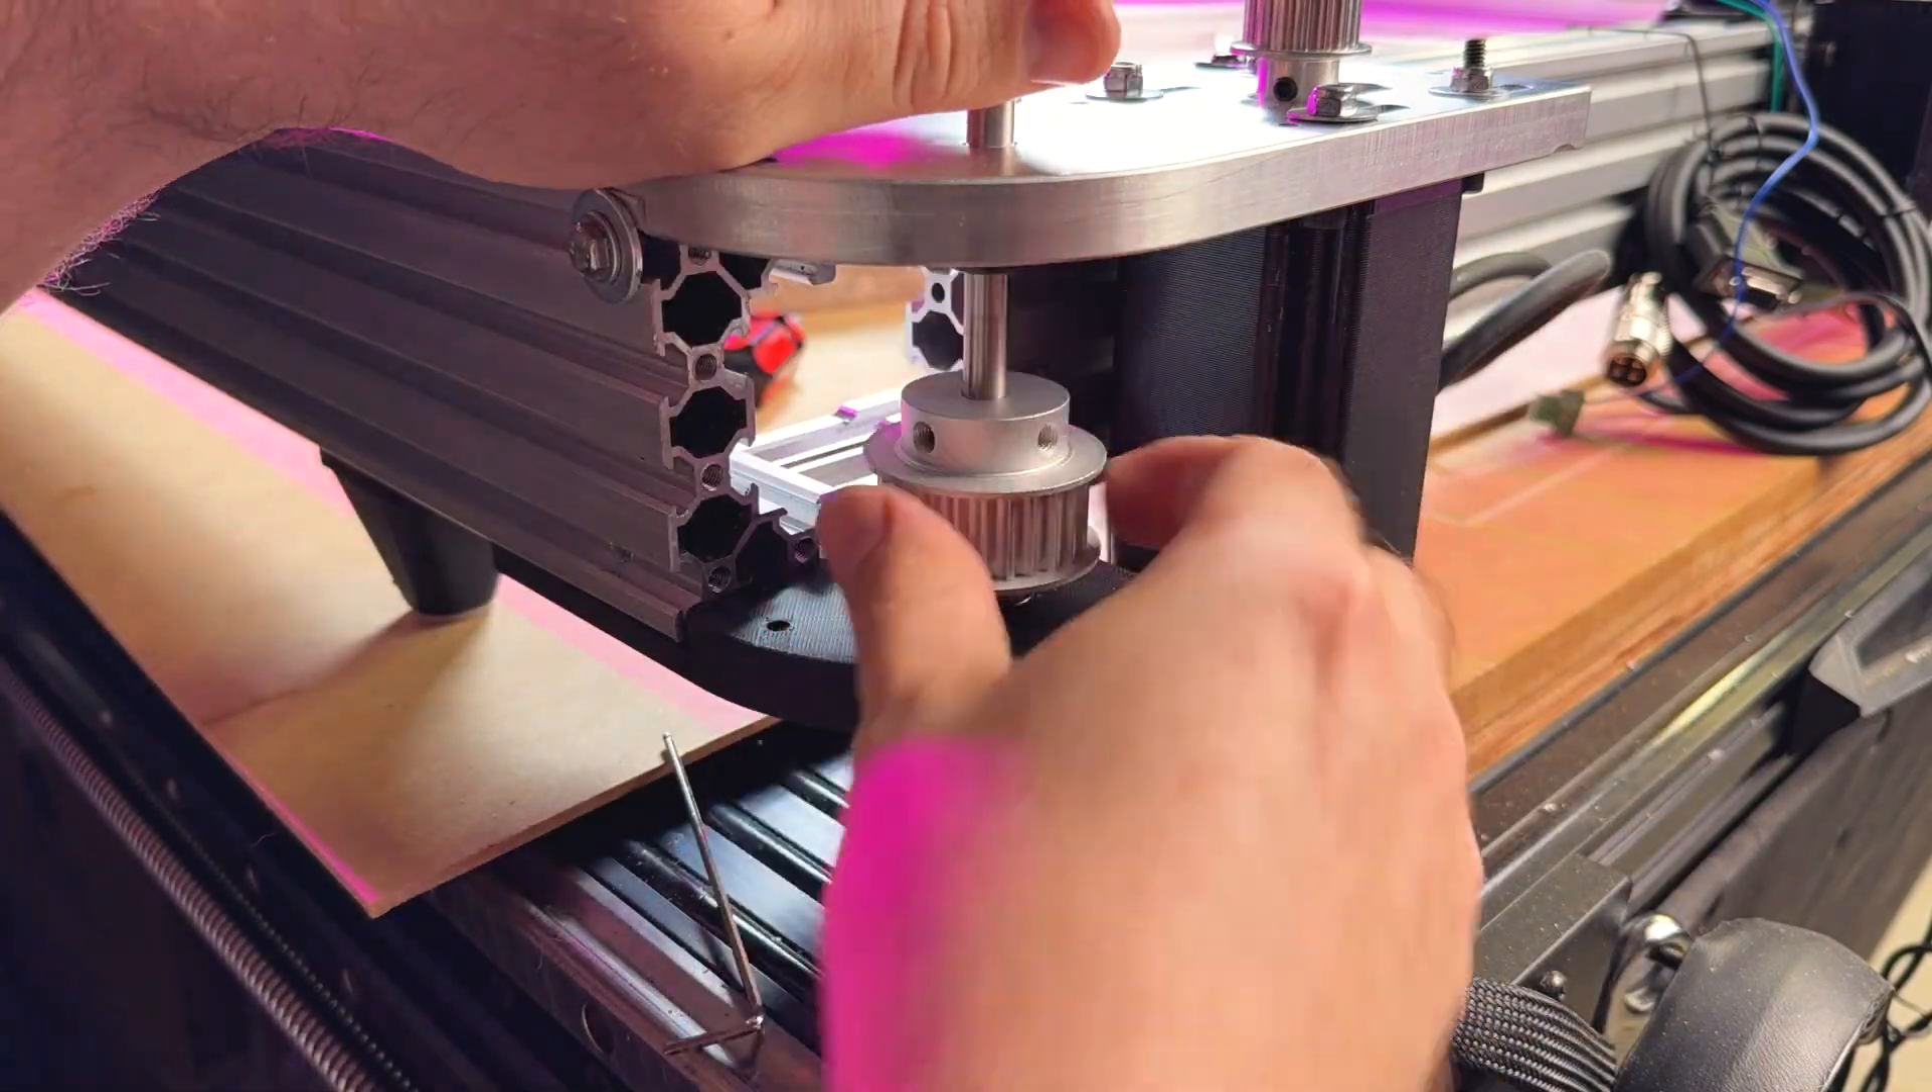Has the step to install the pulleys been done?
No.